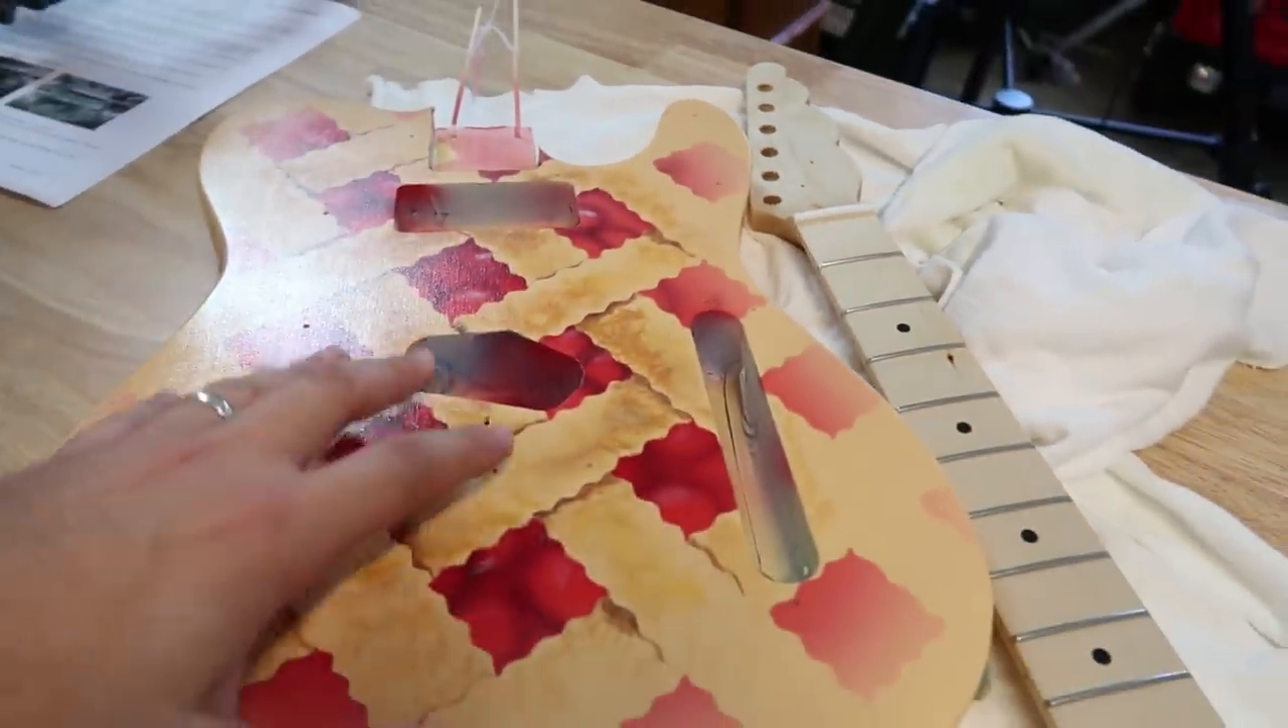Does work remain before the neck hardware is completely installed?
Yes.